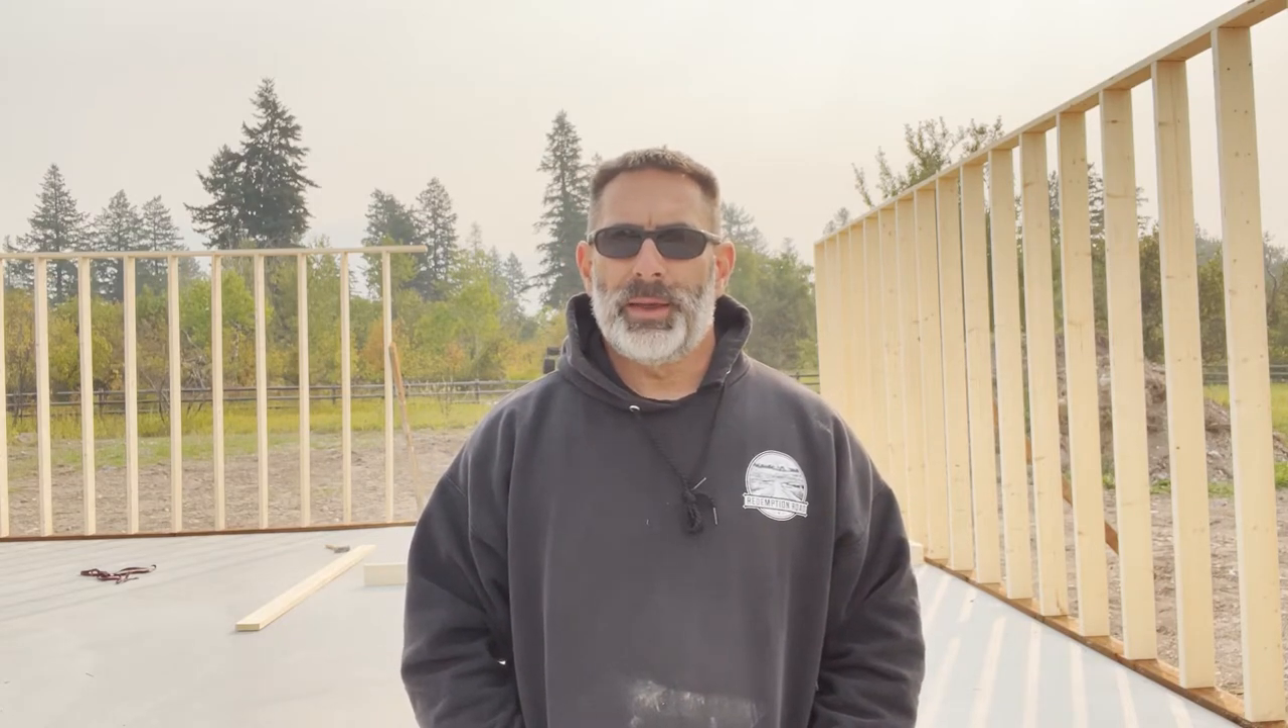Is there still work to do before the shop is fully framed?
Yes.